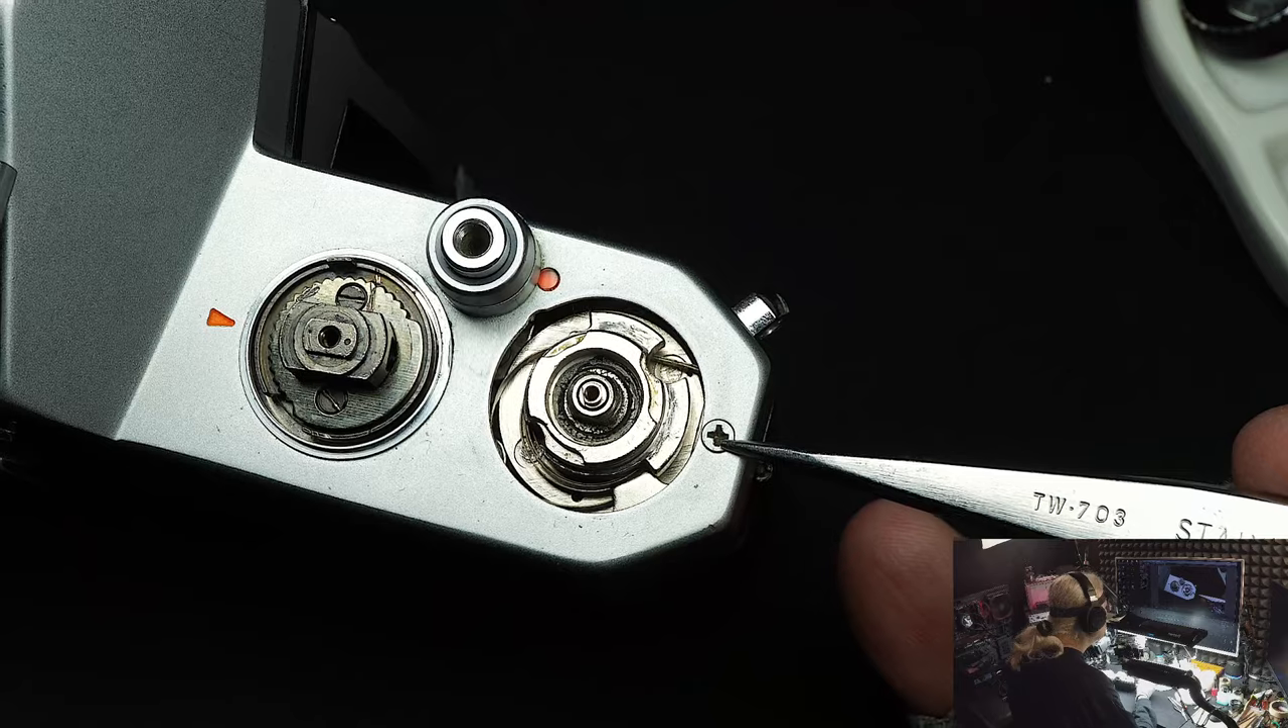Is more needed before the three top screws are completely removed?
Yes.